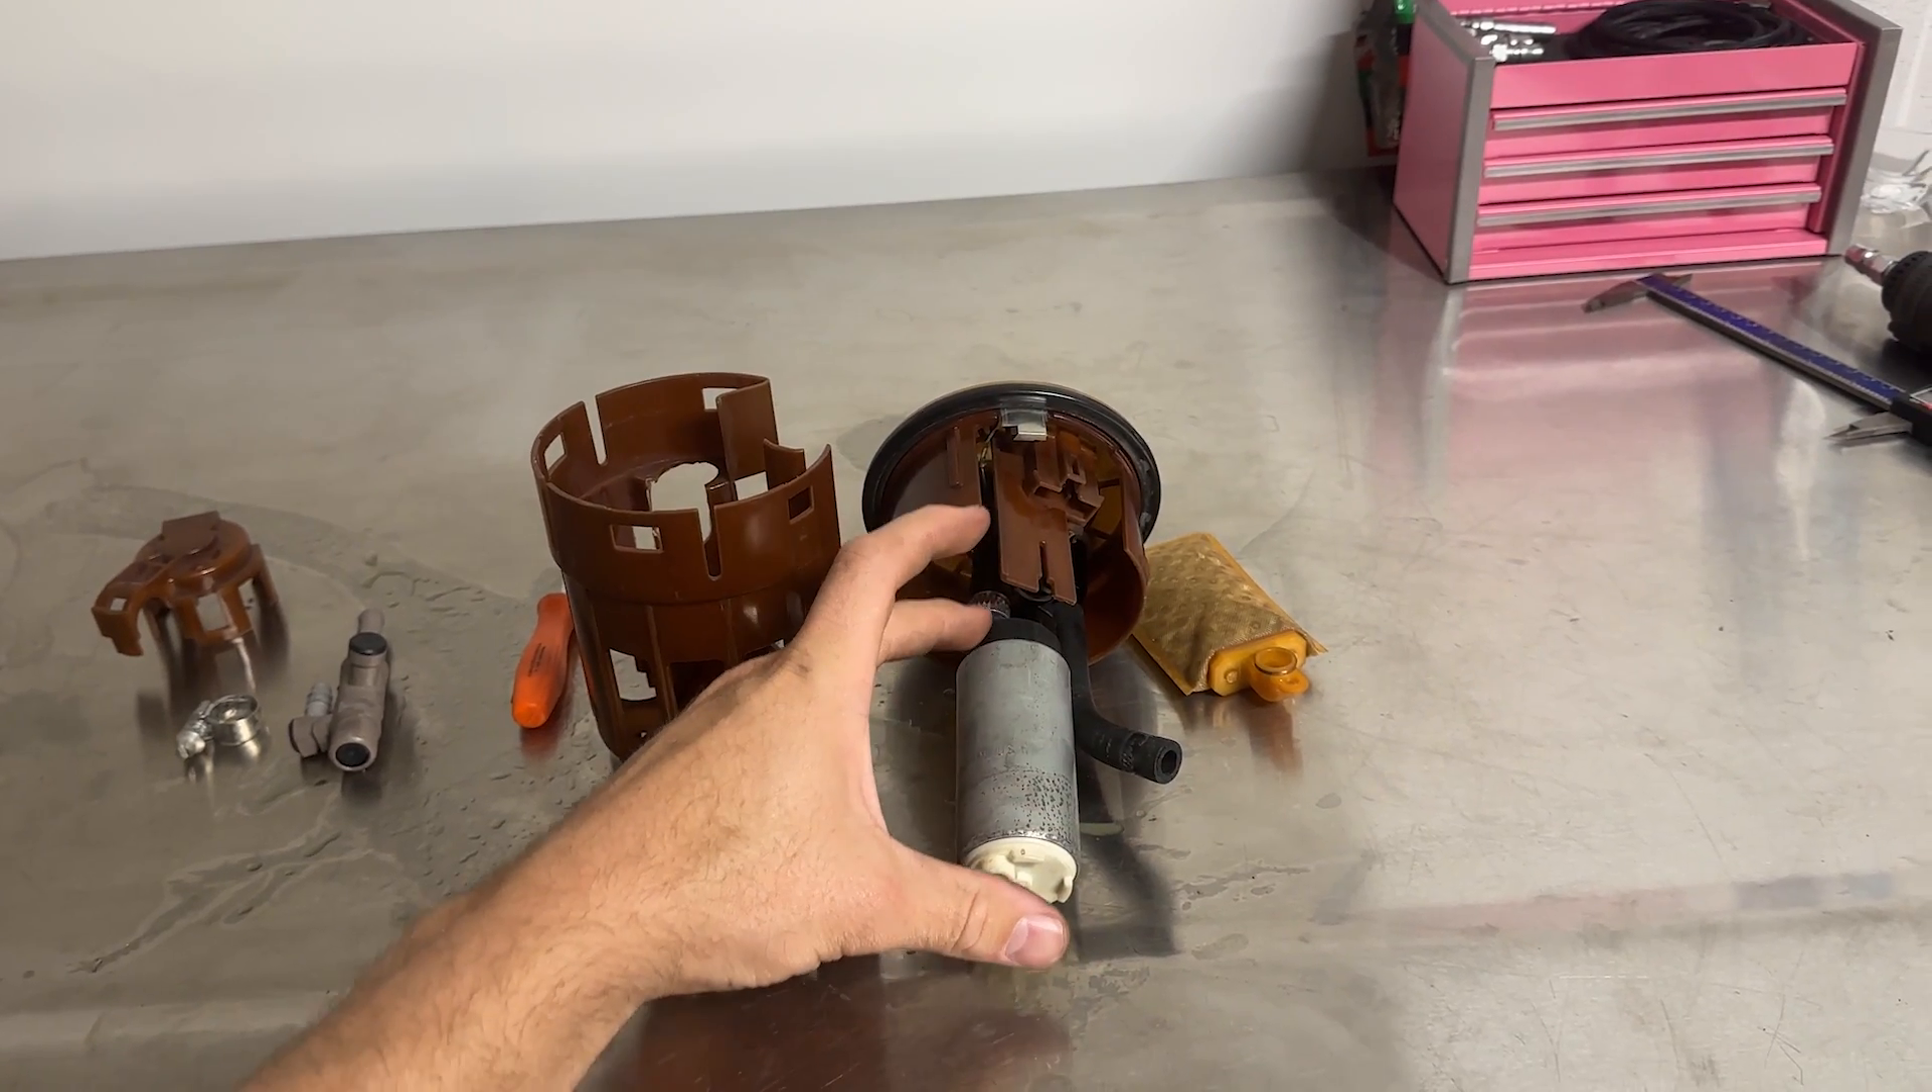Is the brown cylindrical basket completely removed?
Yes.